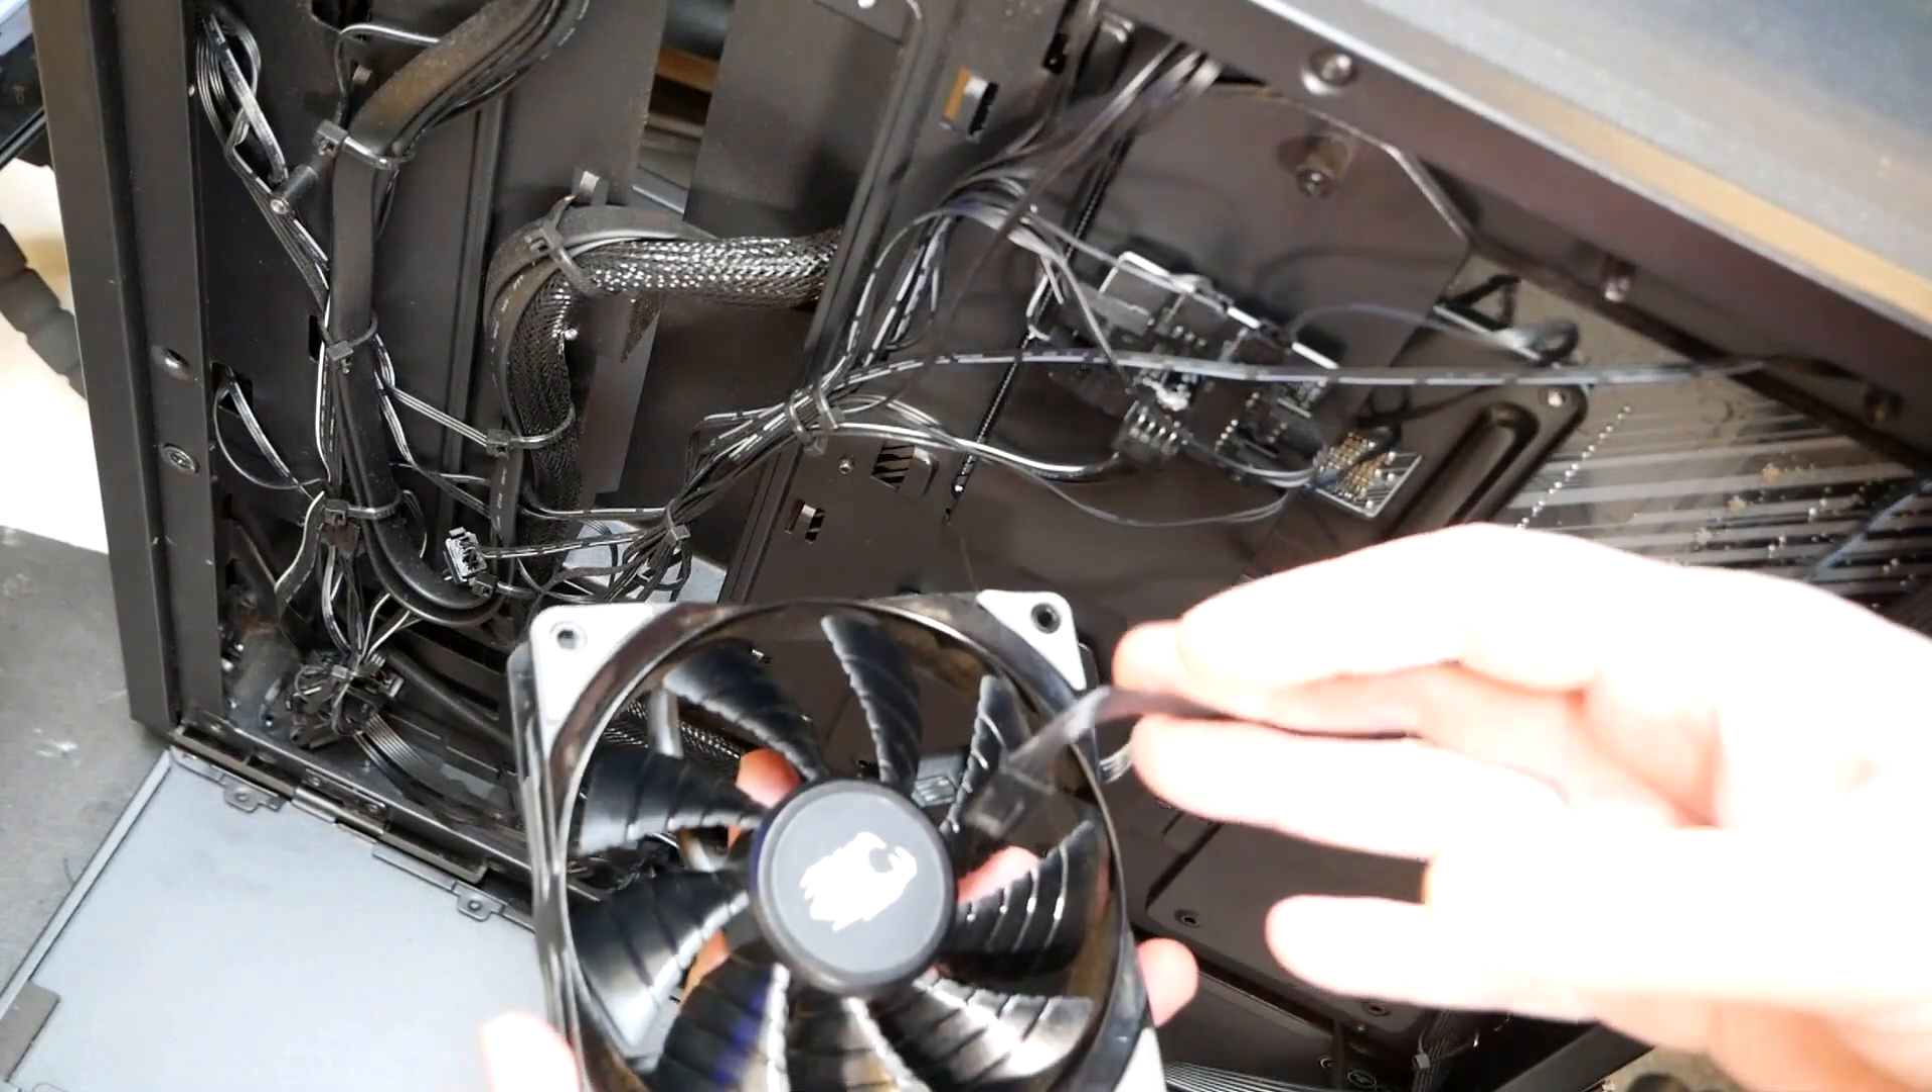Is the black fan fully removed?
Yes.